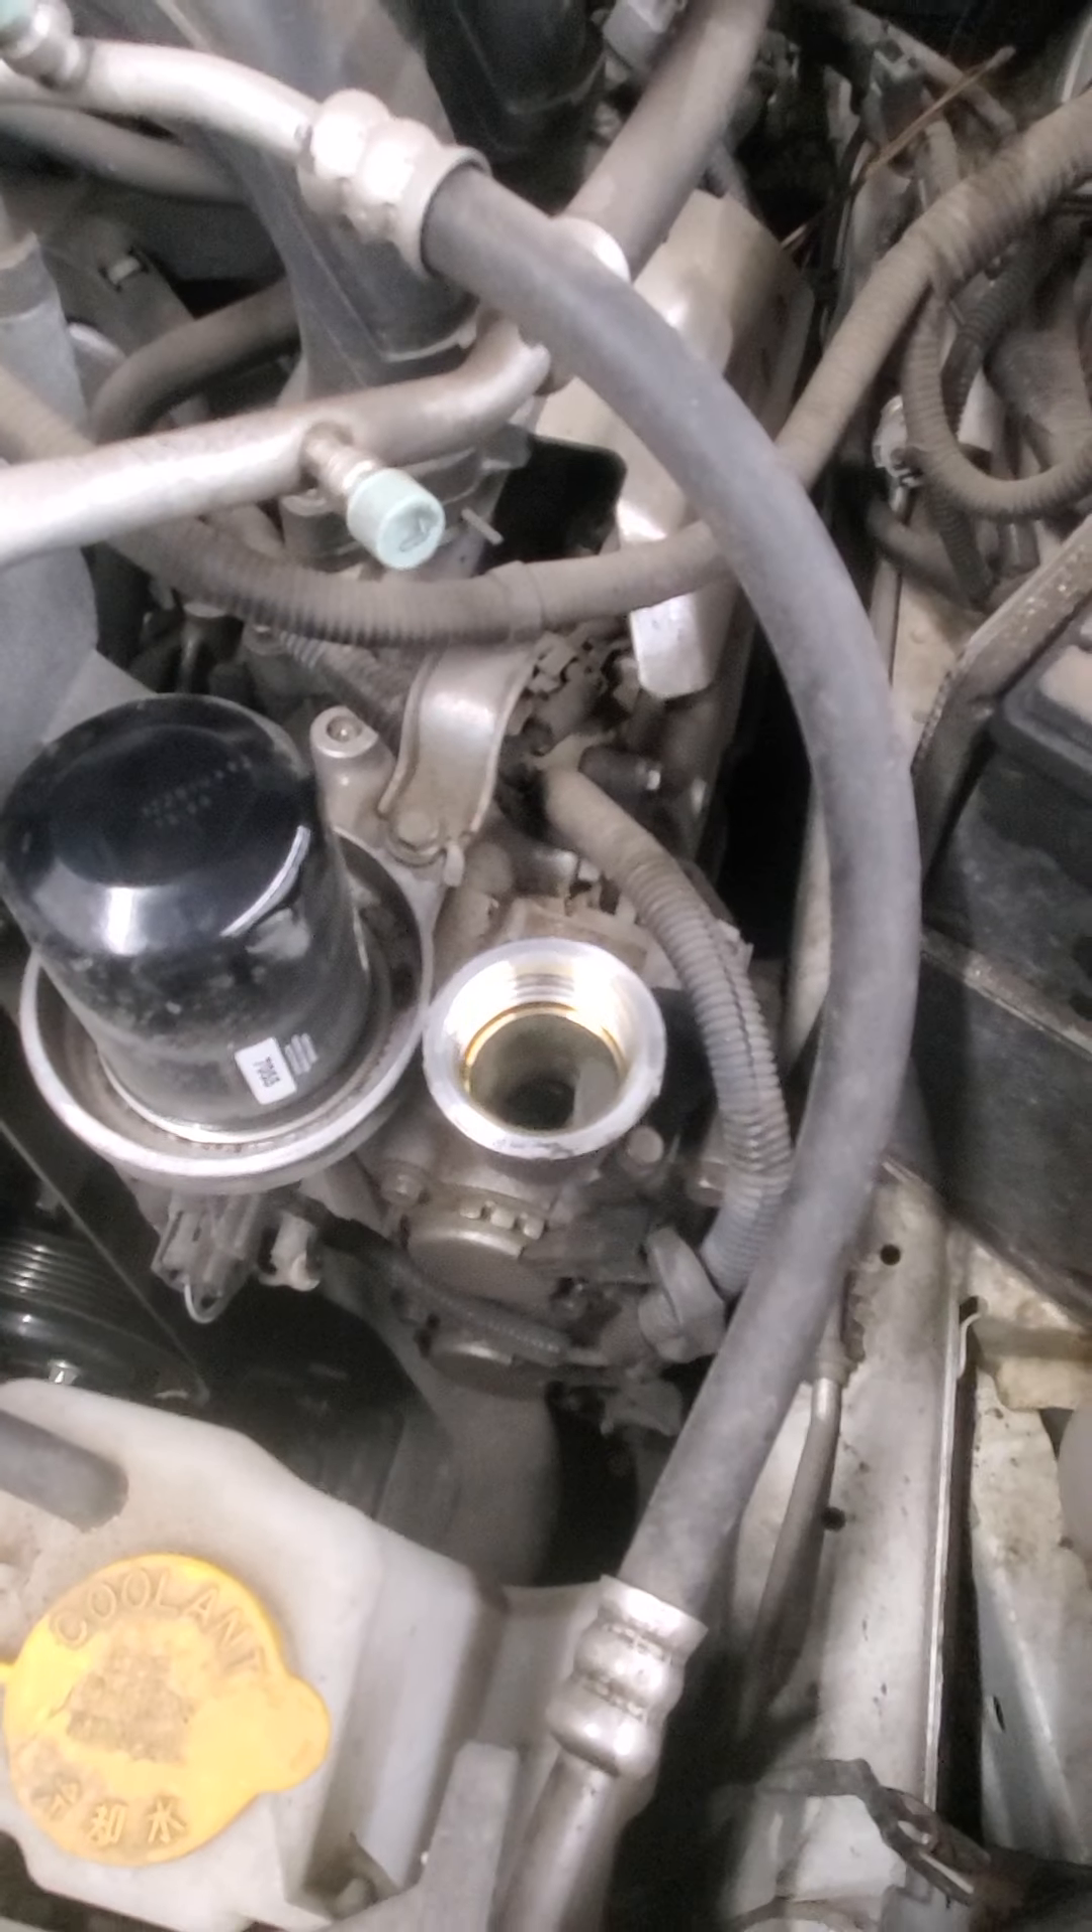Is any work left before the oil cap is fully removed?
No.